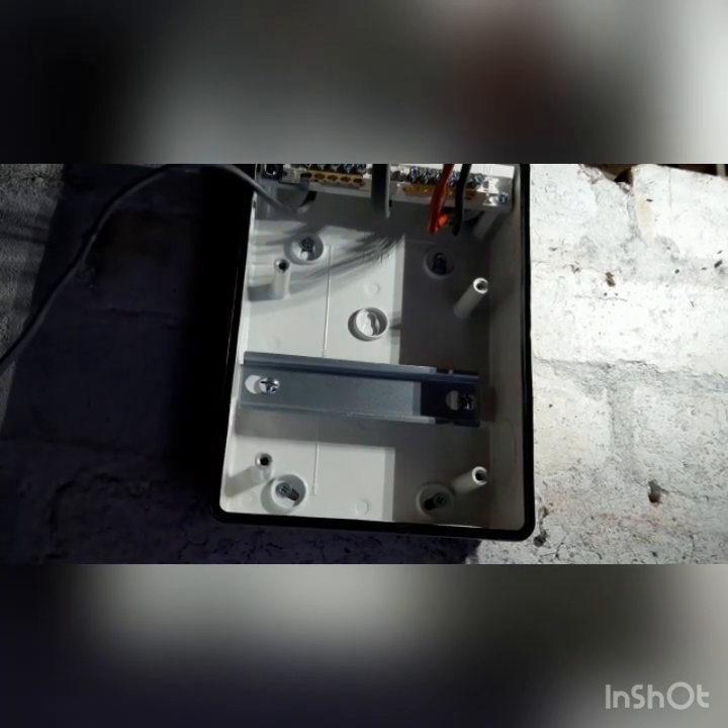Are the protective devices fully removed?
Yes.